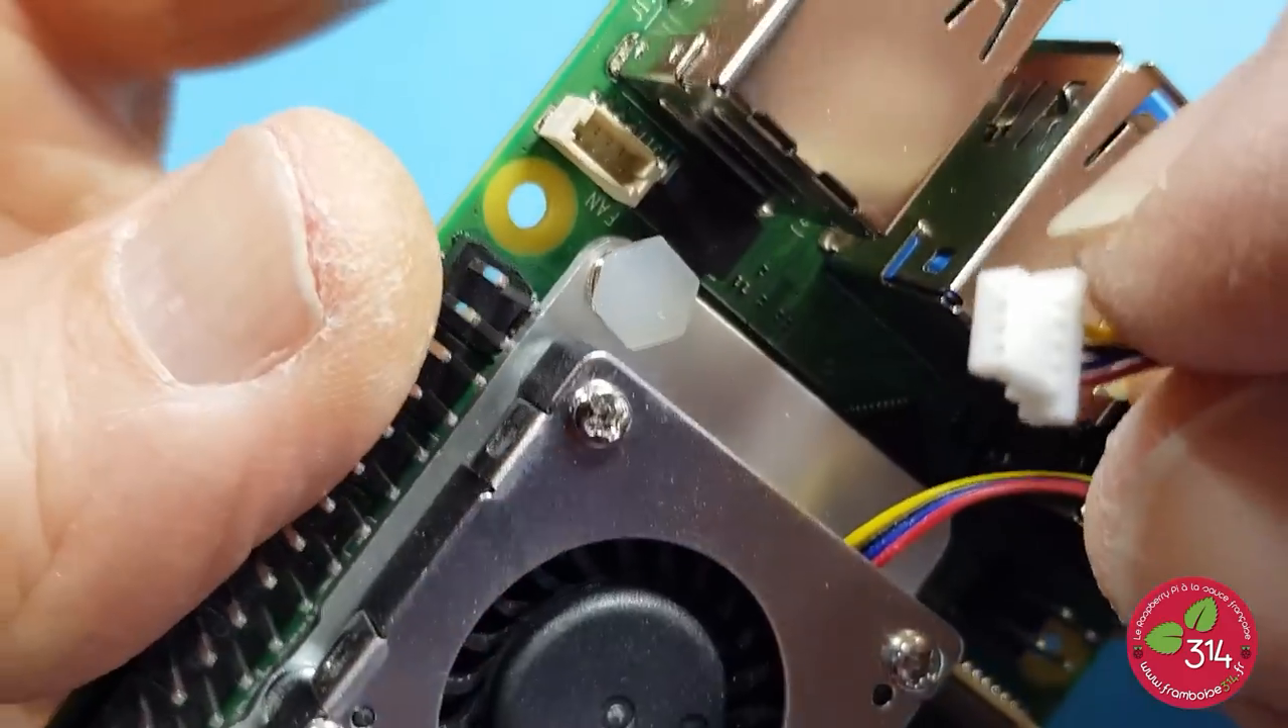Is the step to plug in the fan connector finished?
No.